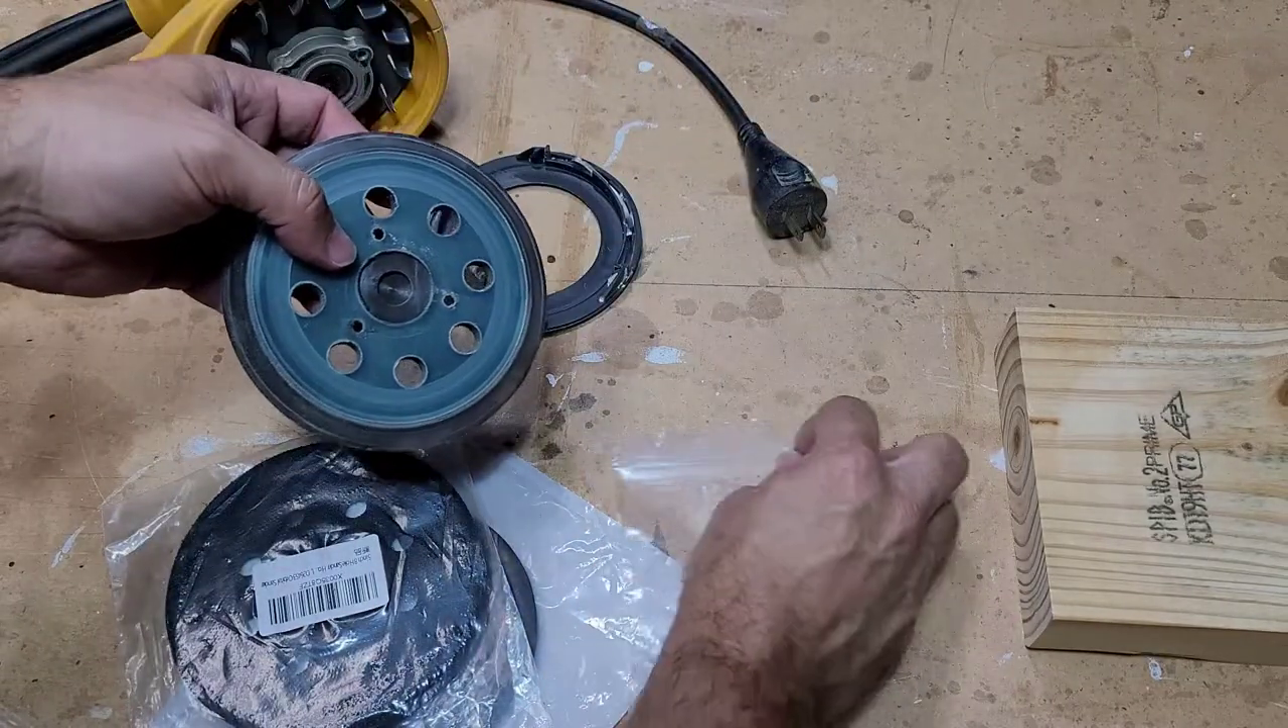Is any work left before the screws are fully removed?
No.